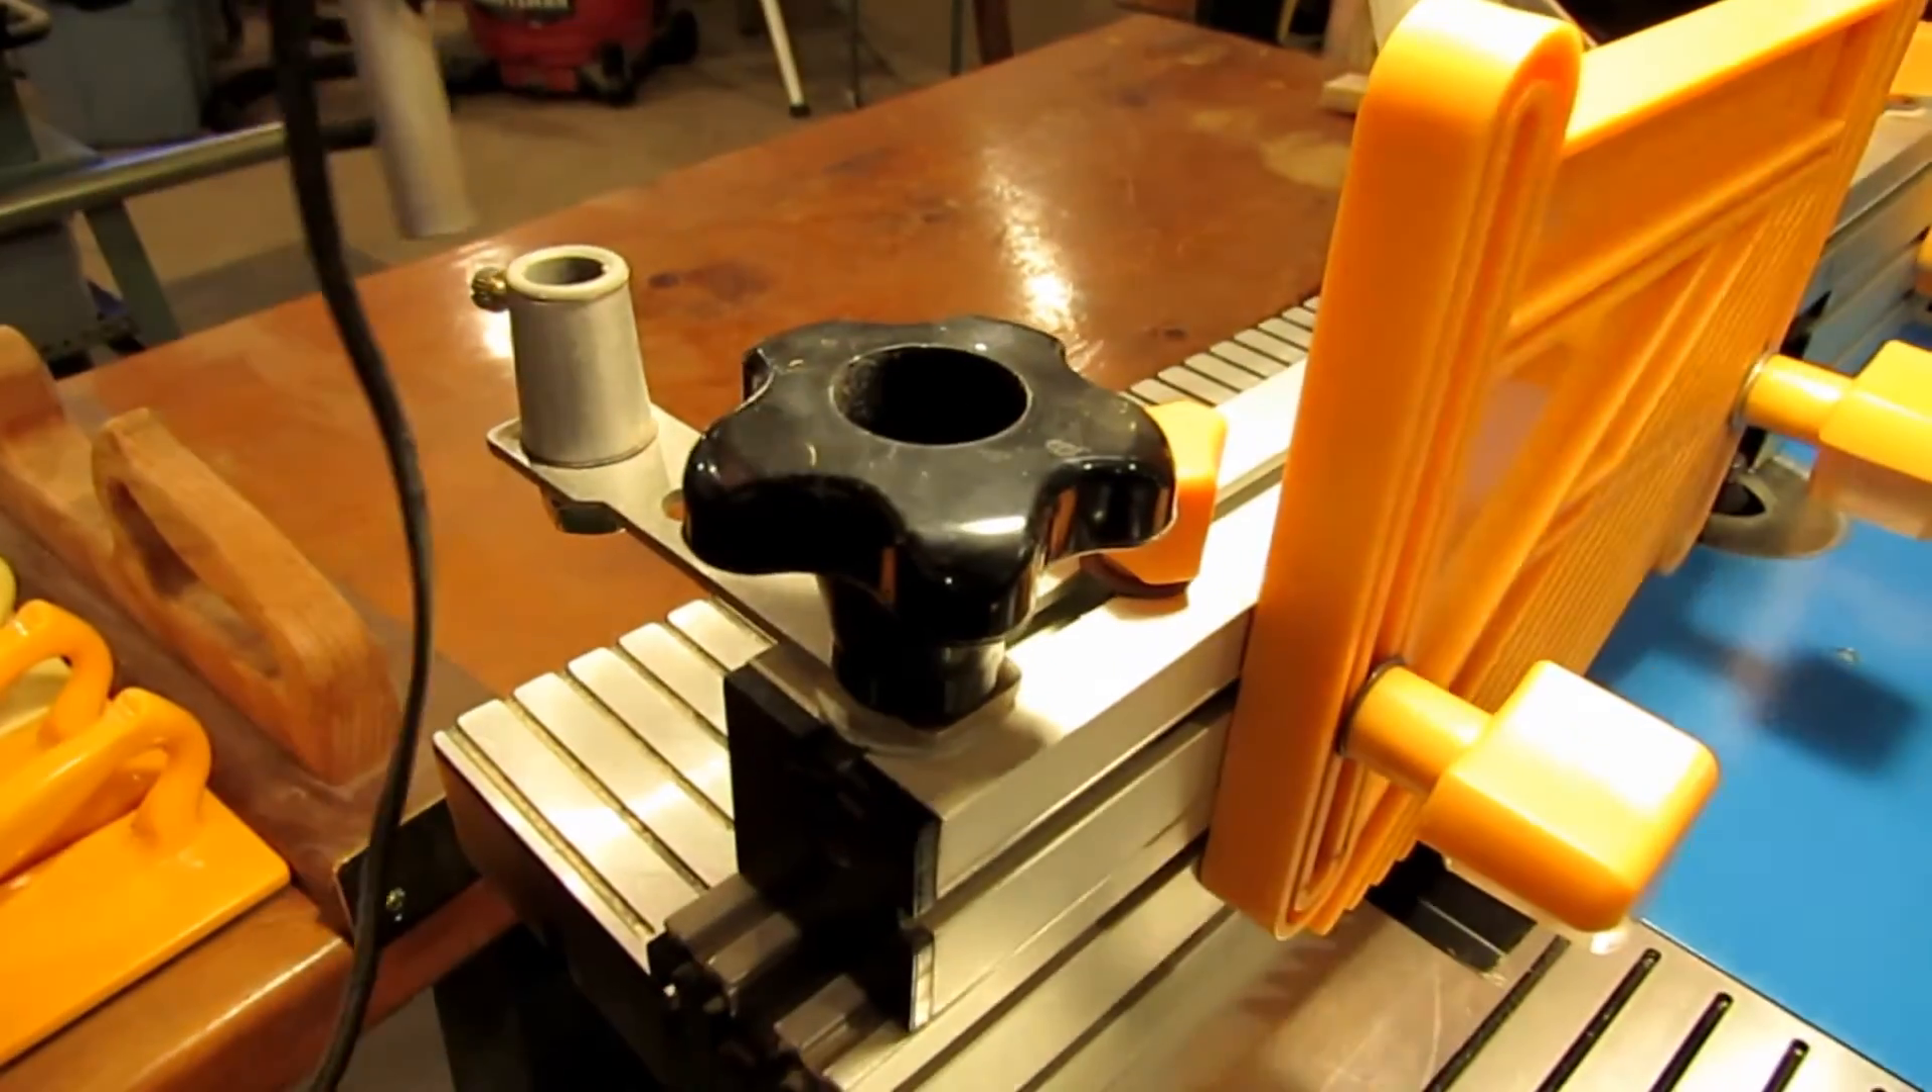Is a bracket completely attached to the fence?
Yes.